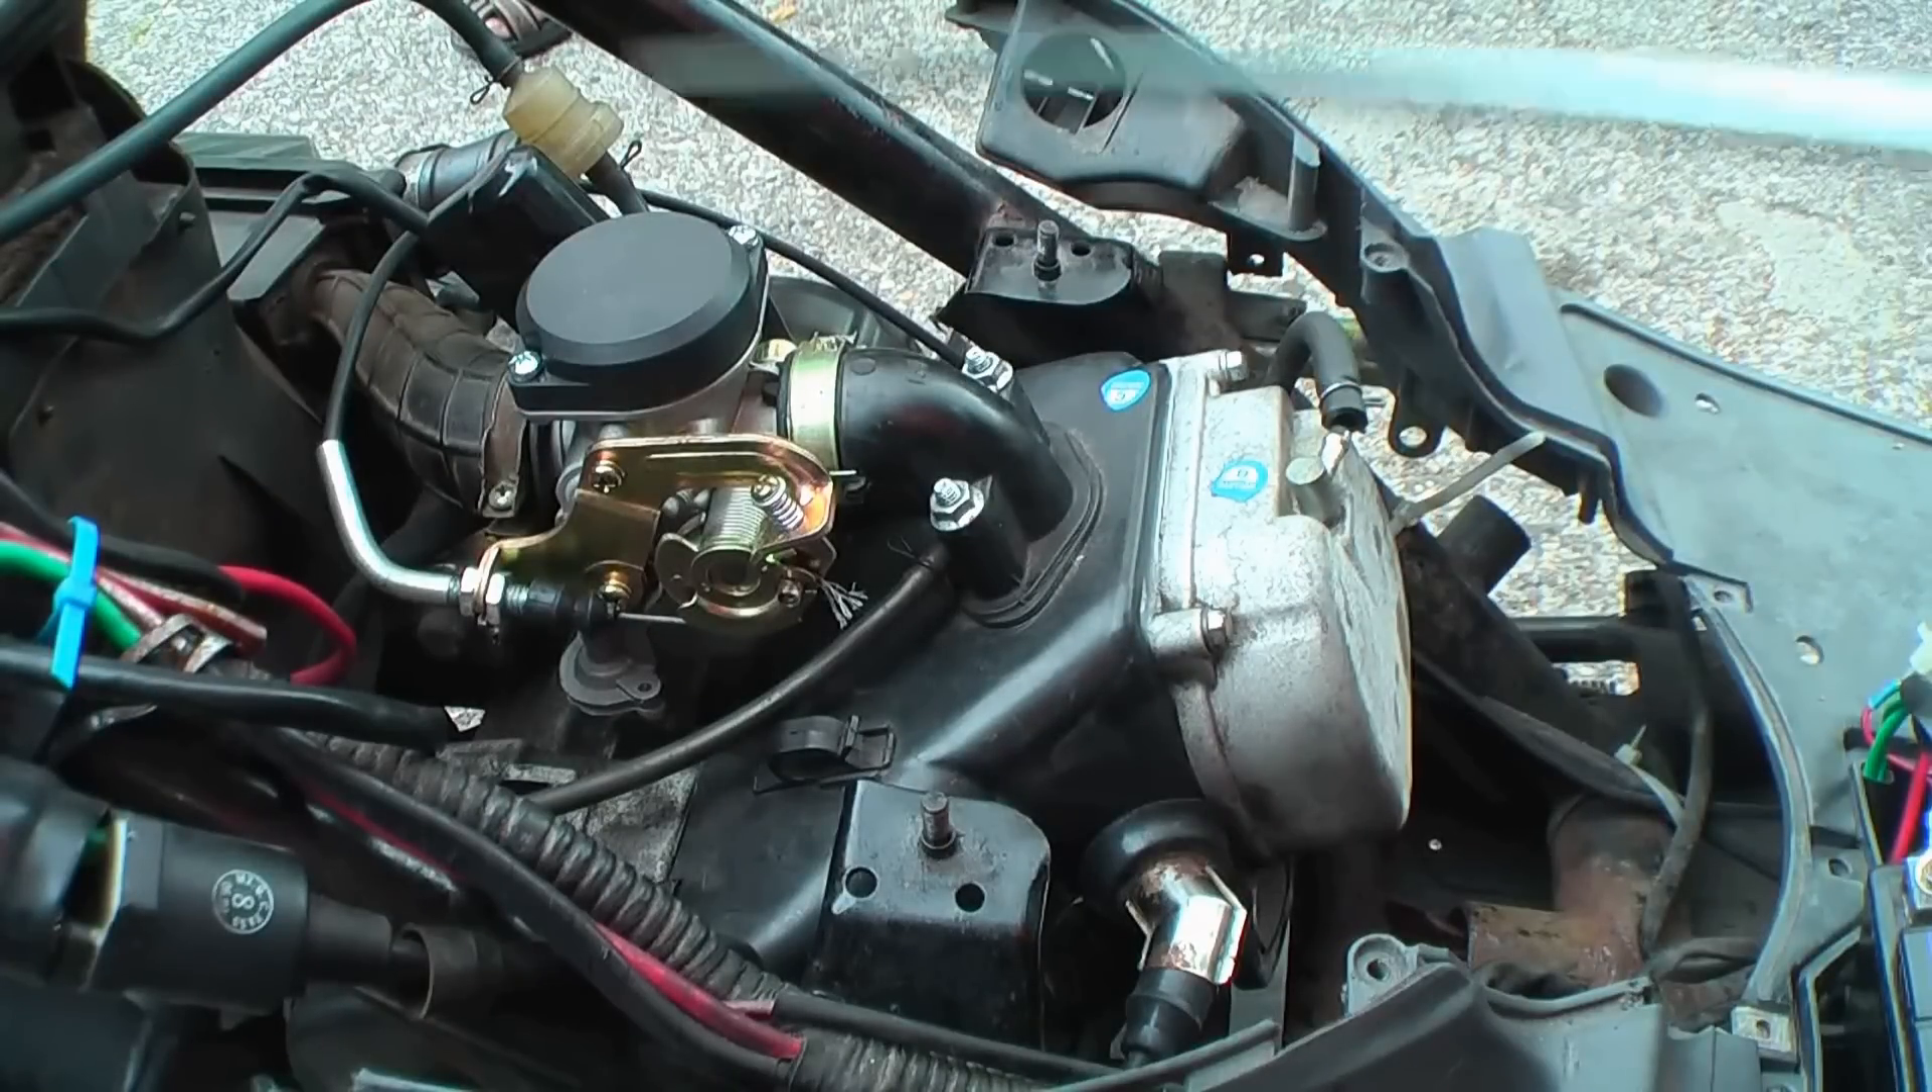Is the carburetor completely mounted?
Yes.